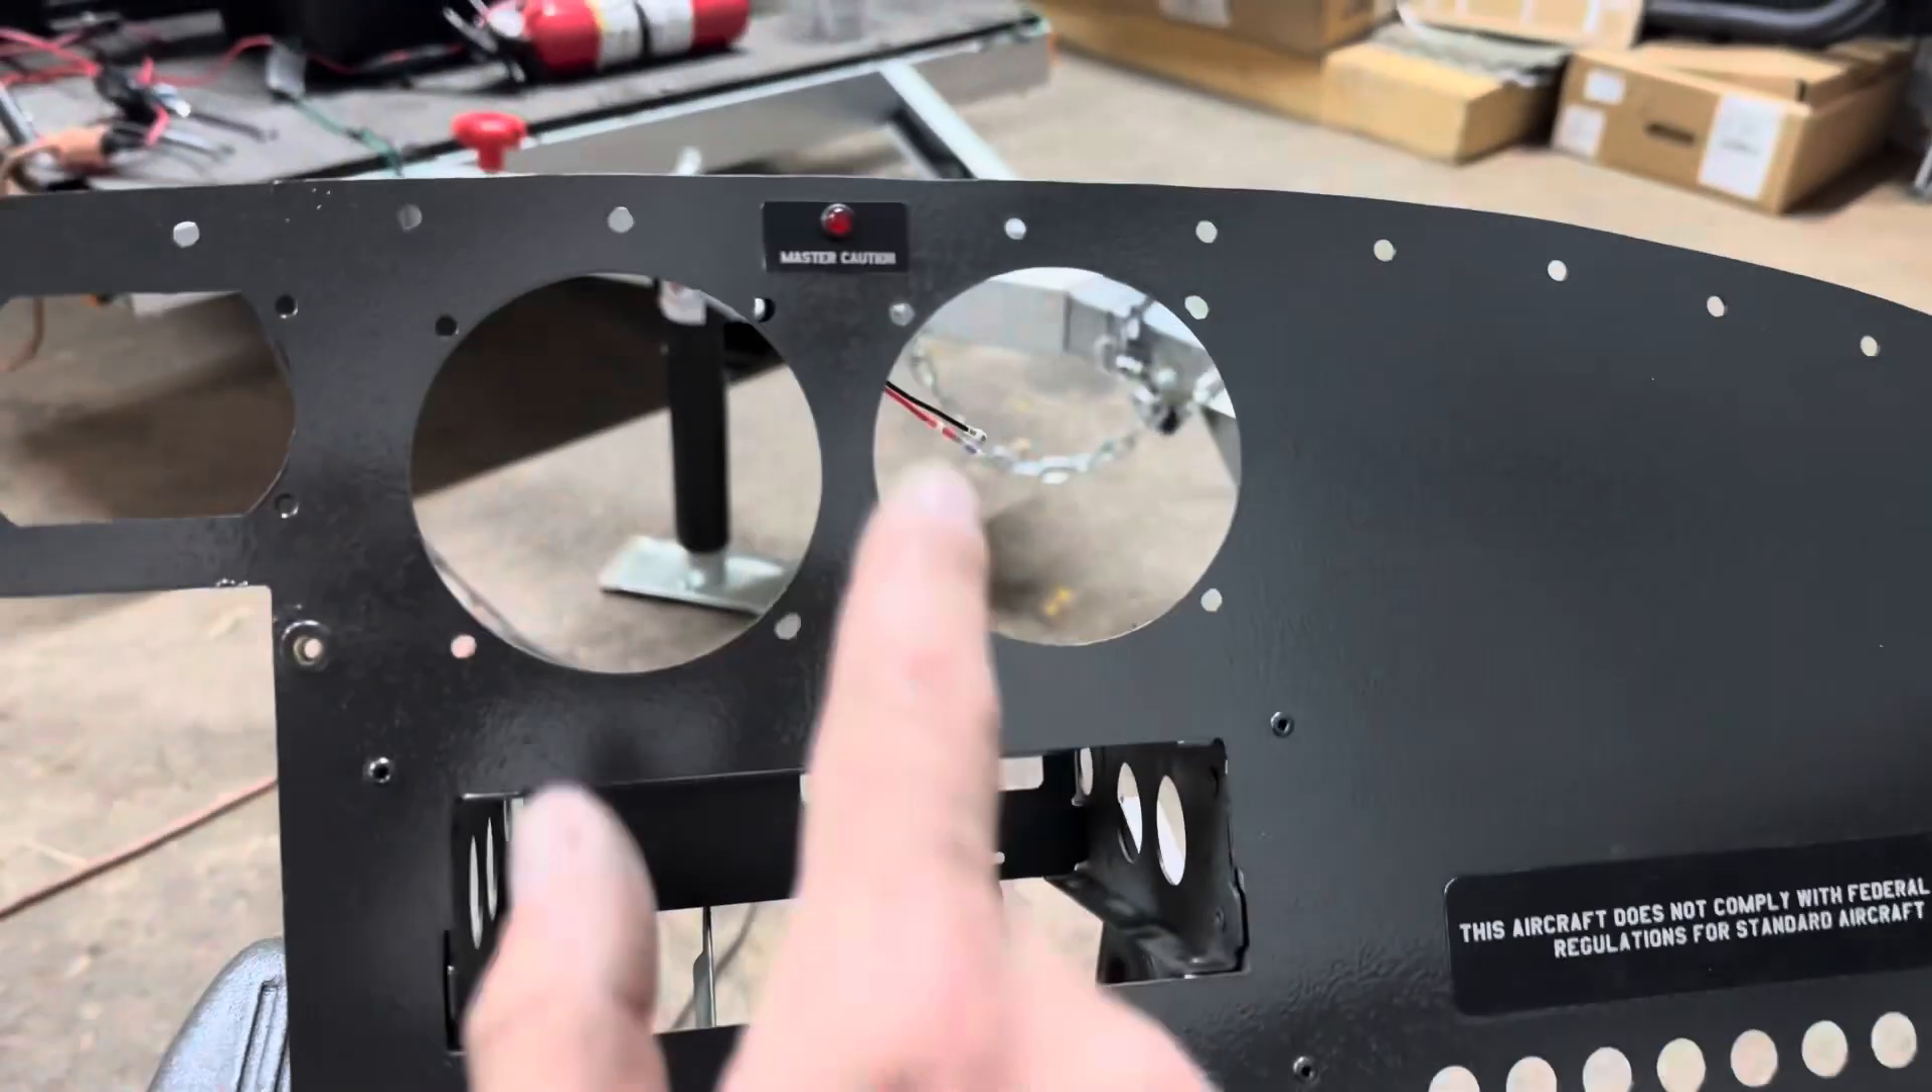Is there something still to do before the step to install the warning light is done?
No.